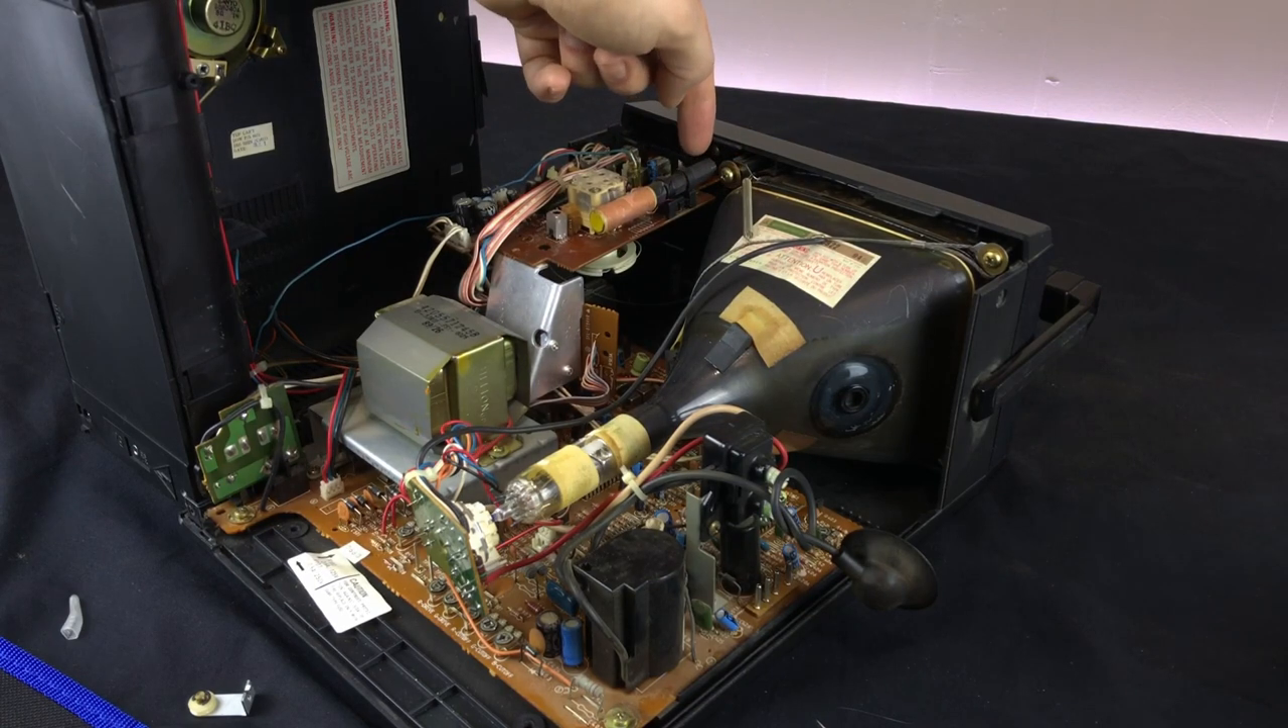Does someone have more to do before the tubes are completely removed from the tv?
Yes.